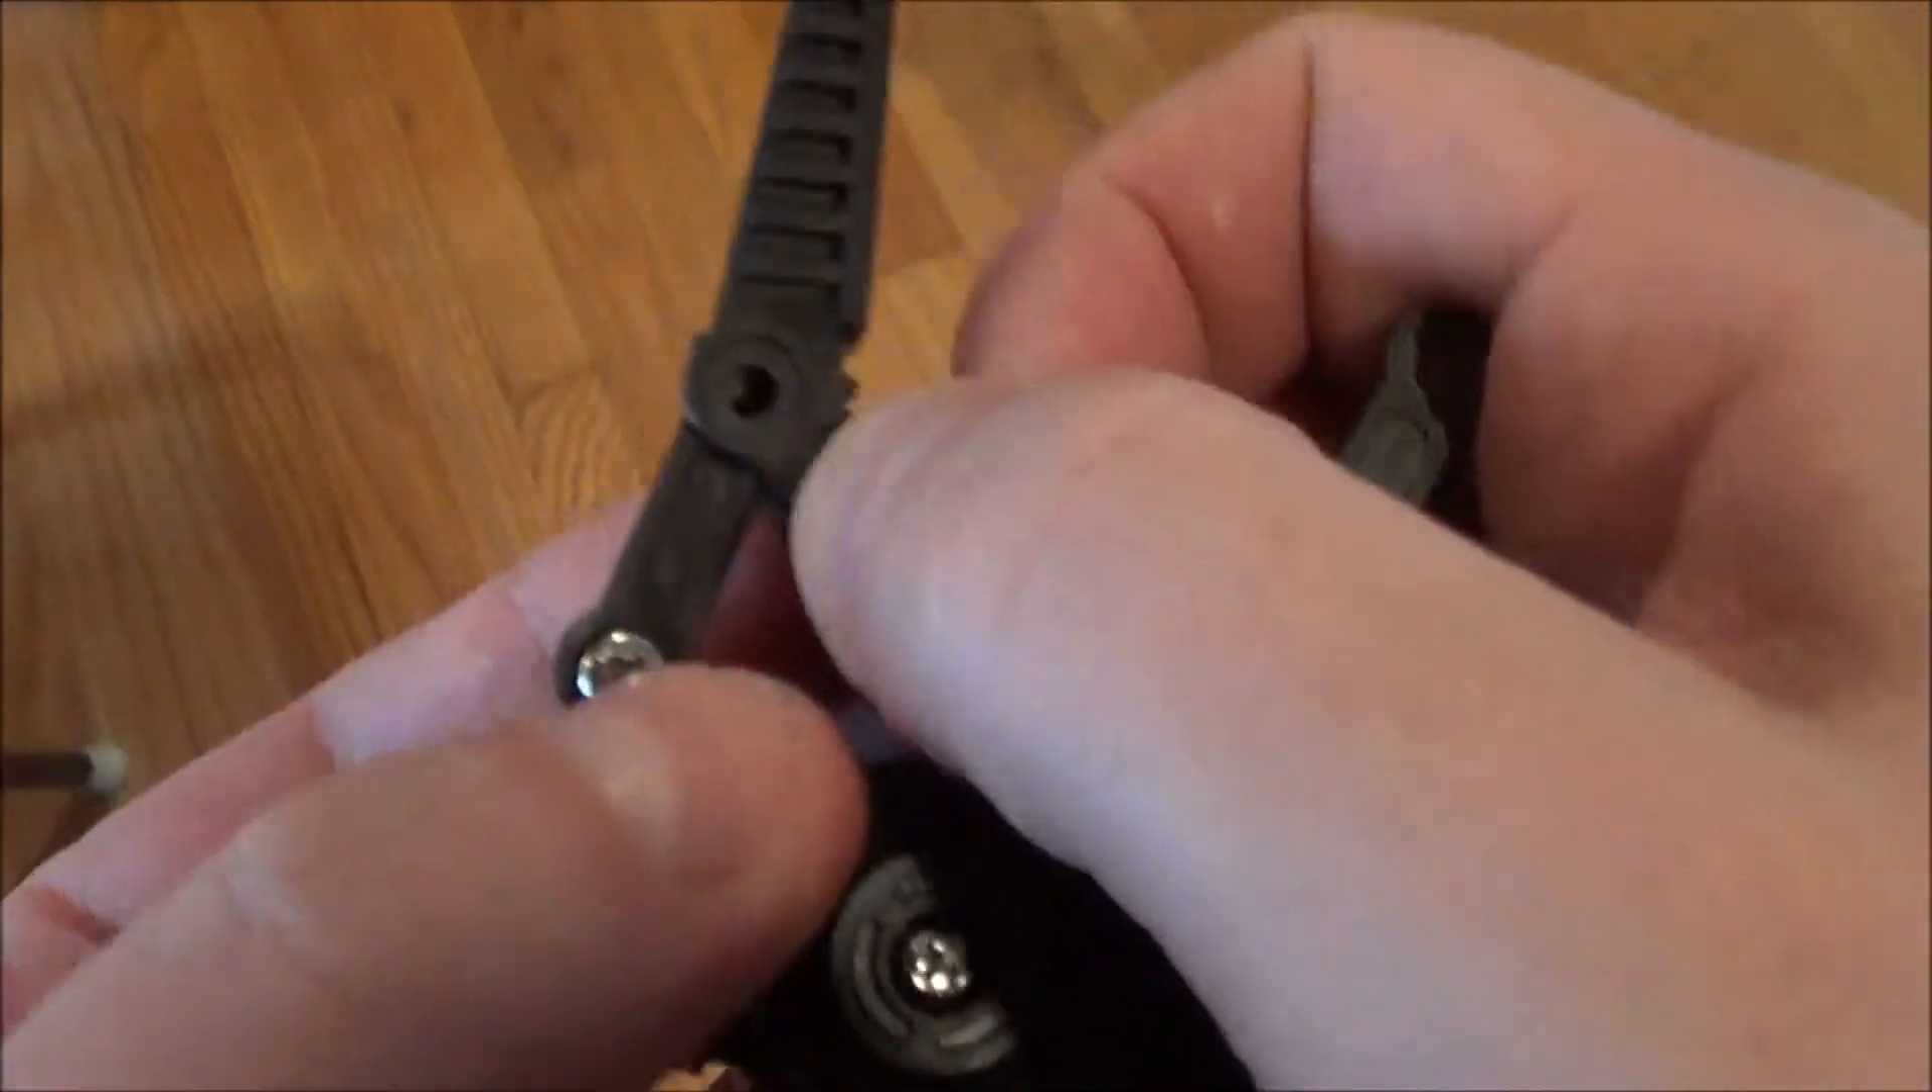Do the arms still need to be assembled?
Yes.